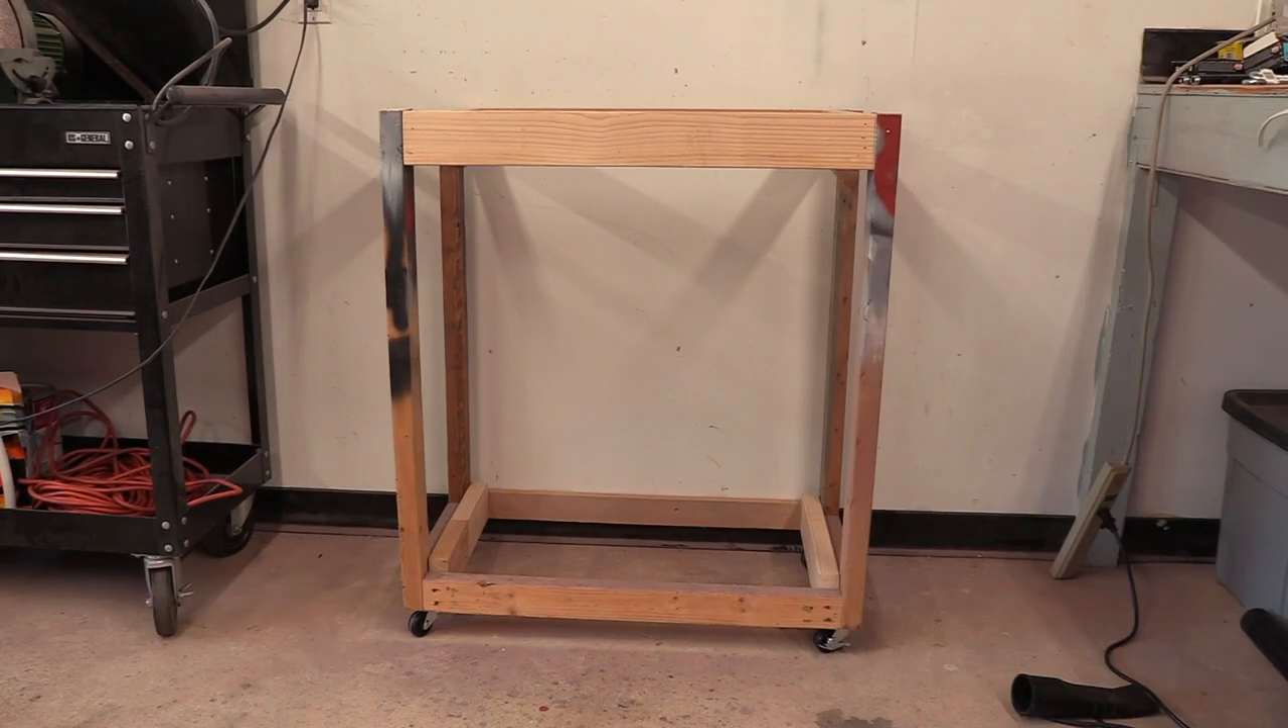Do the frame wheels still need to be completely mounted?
No.